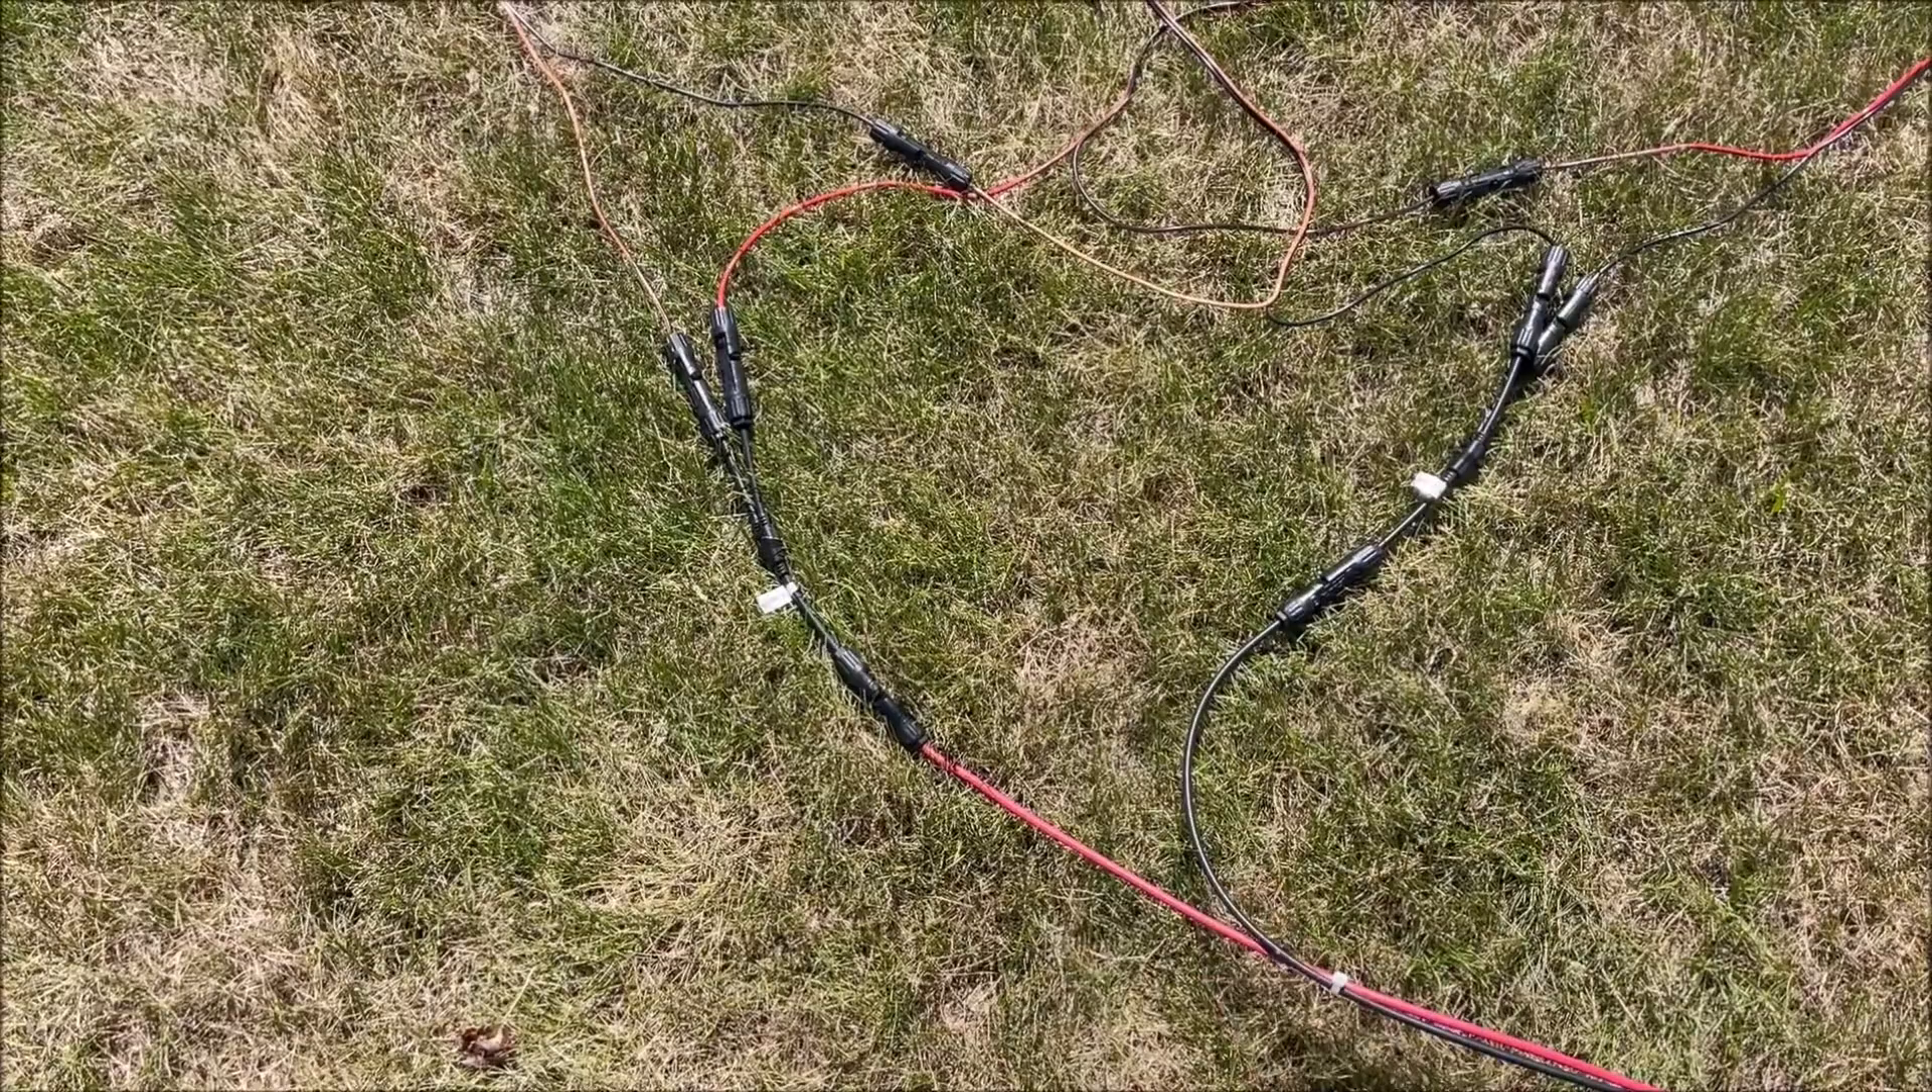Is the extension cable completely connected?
Yes.